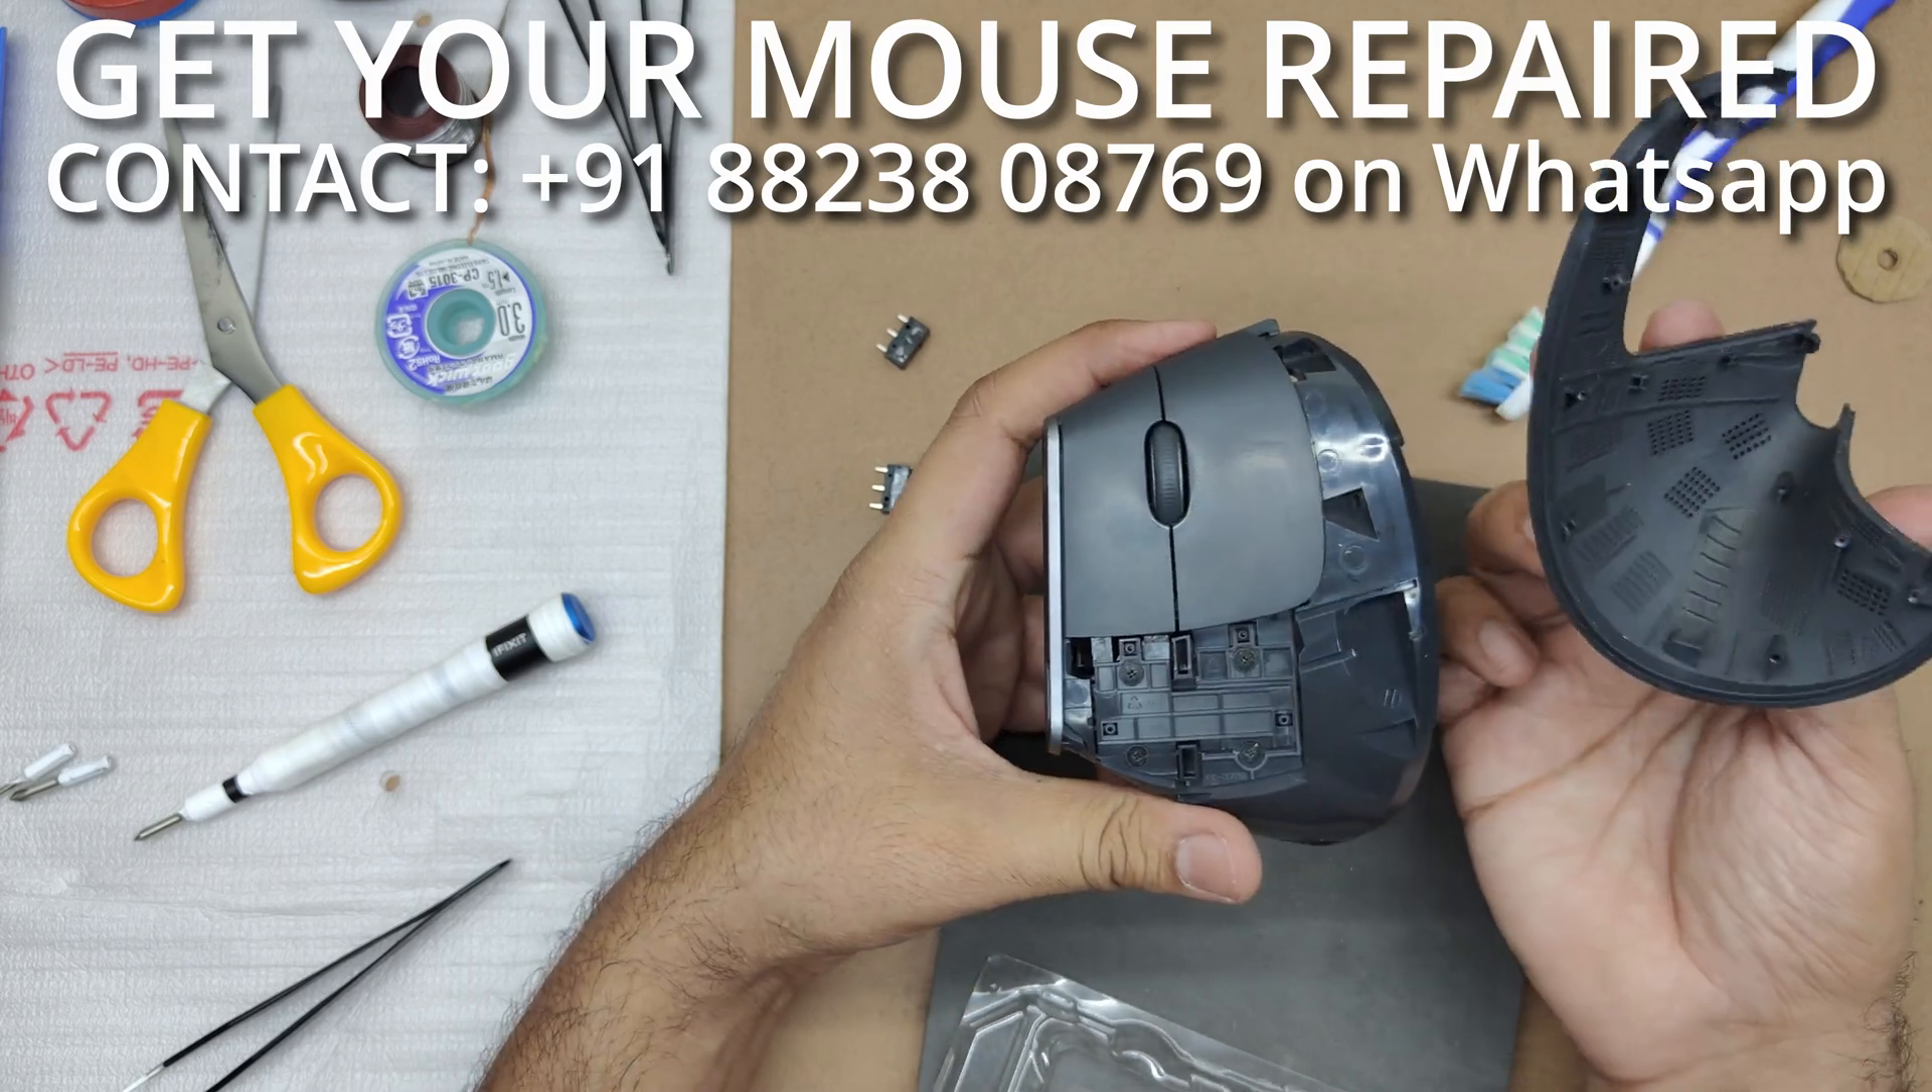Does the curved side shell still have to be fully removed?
No.